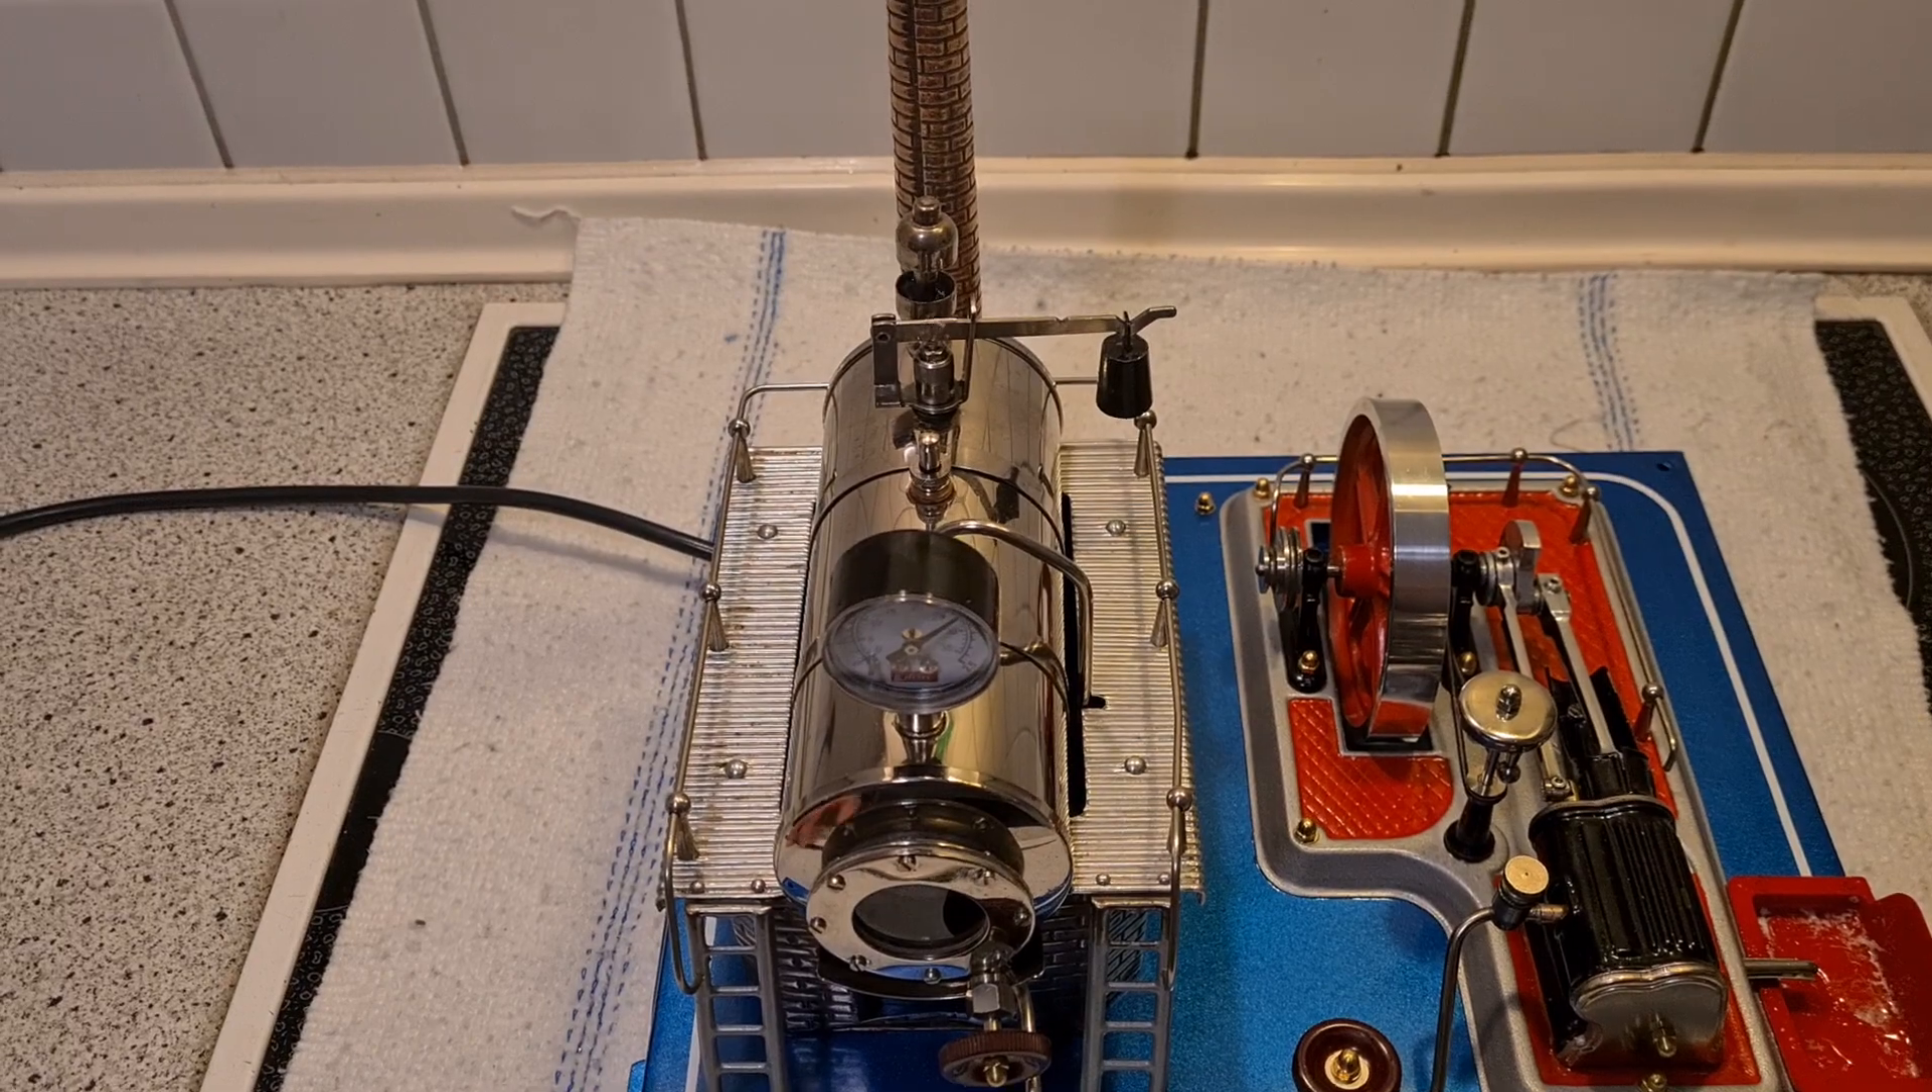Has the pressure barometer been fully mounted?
Yes.